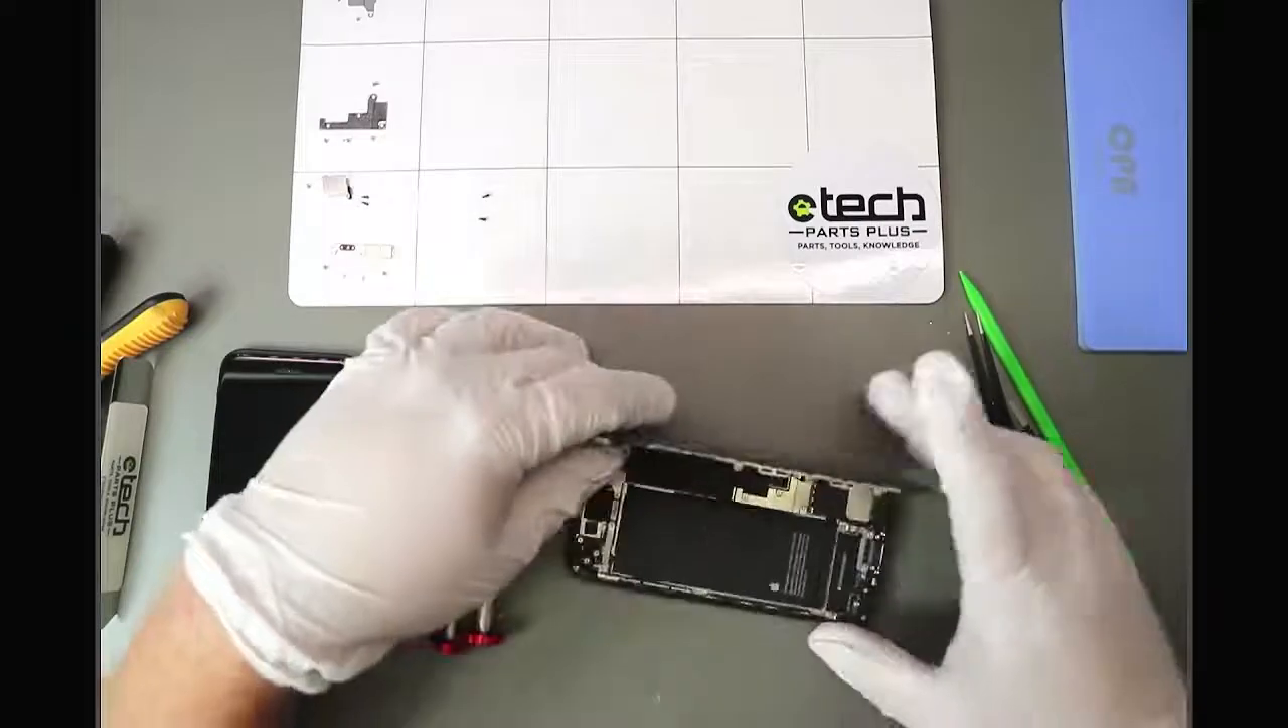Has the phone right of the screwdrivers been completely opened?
Yes.